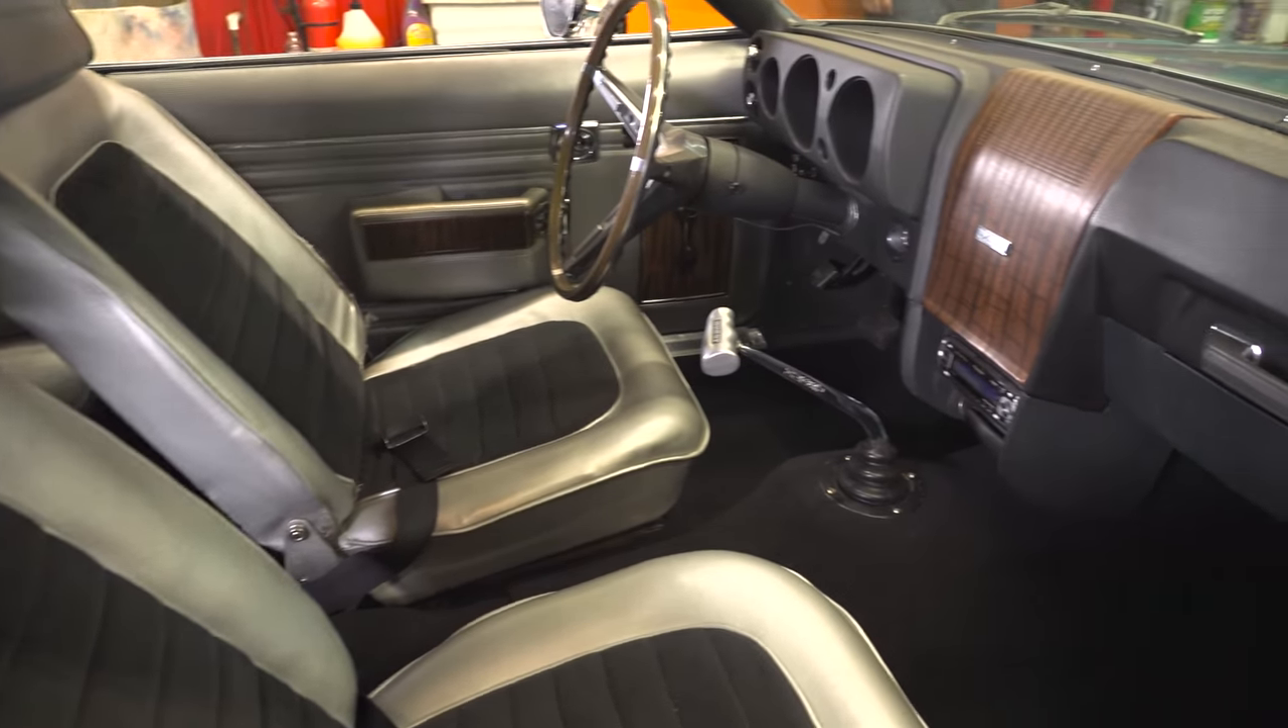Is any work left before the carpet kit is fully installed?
No.